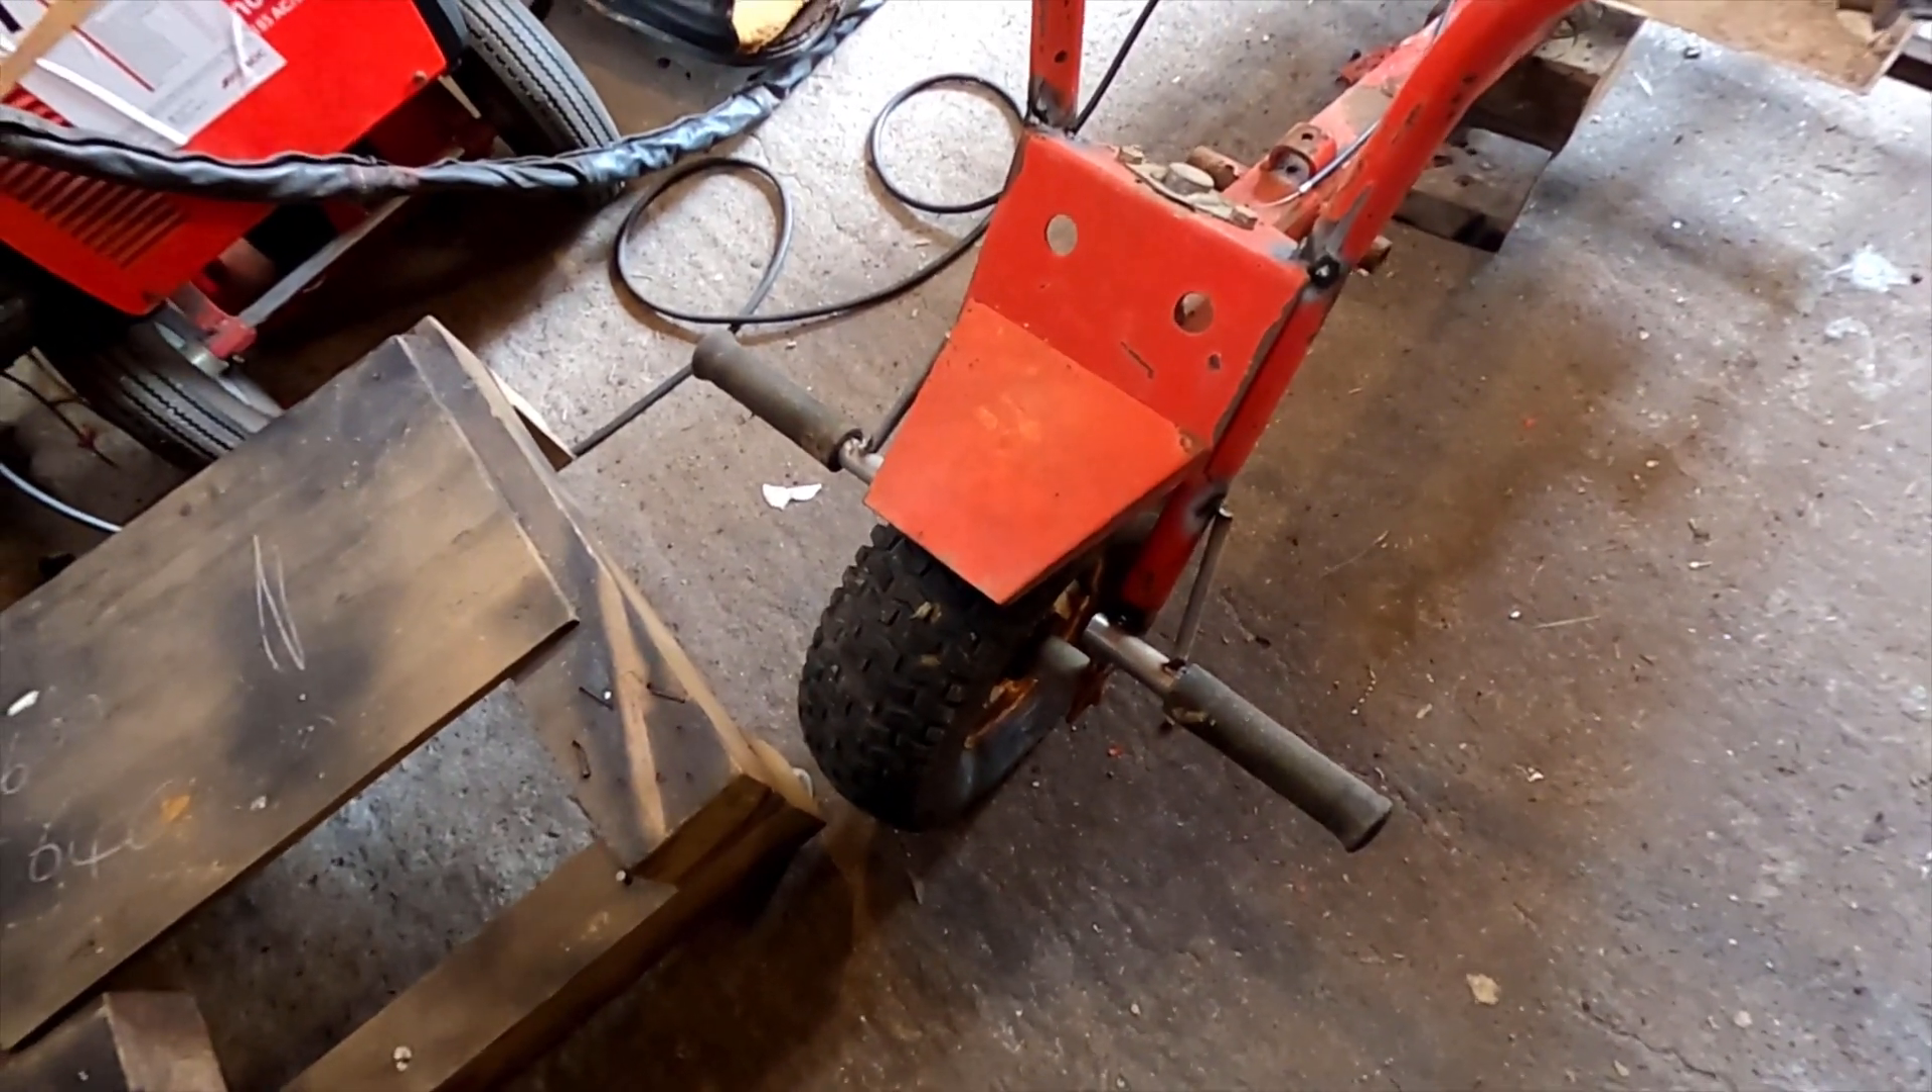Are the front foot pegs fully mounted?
Yes.